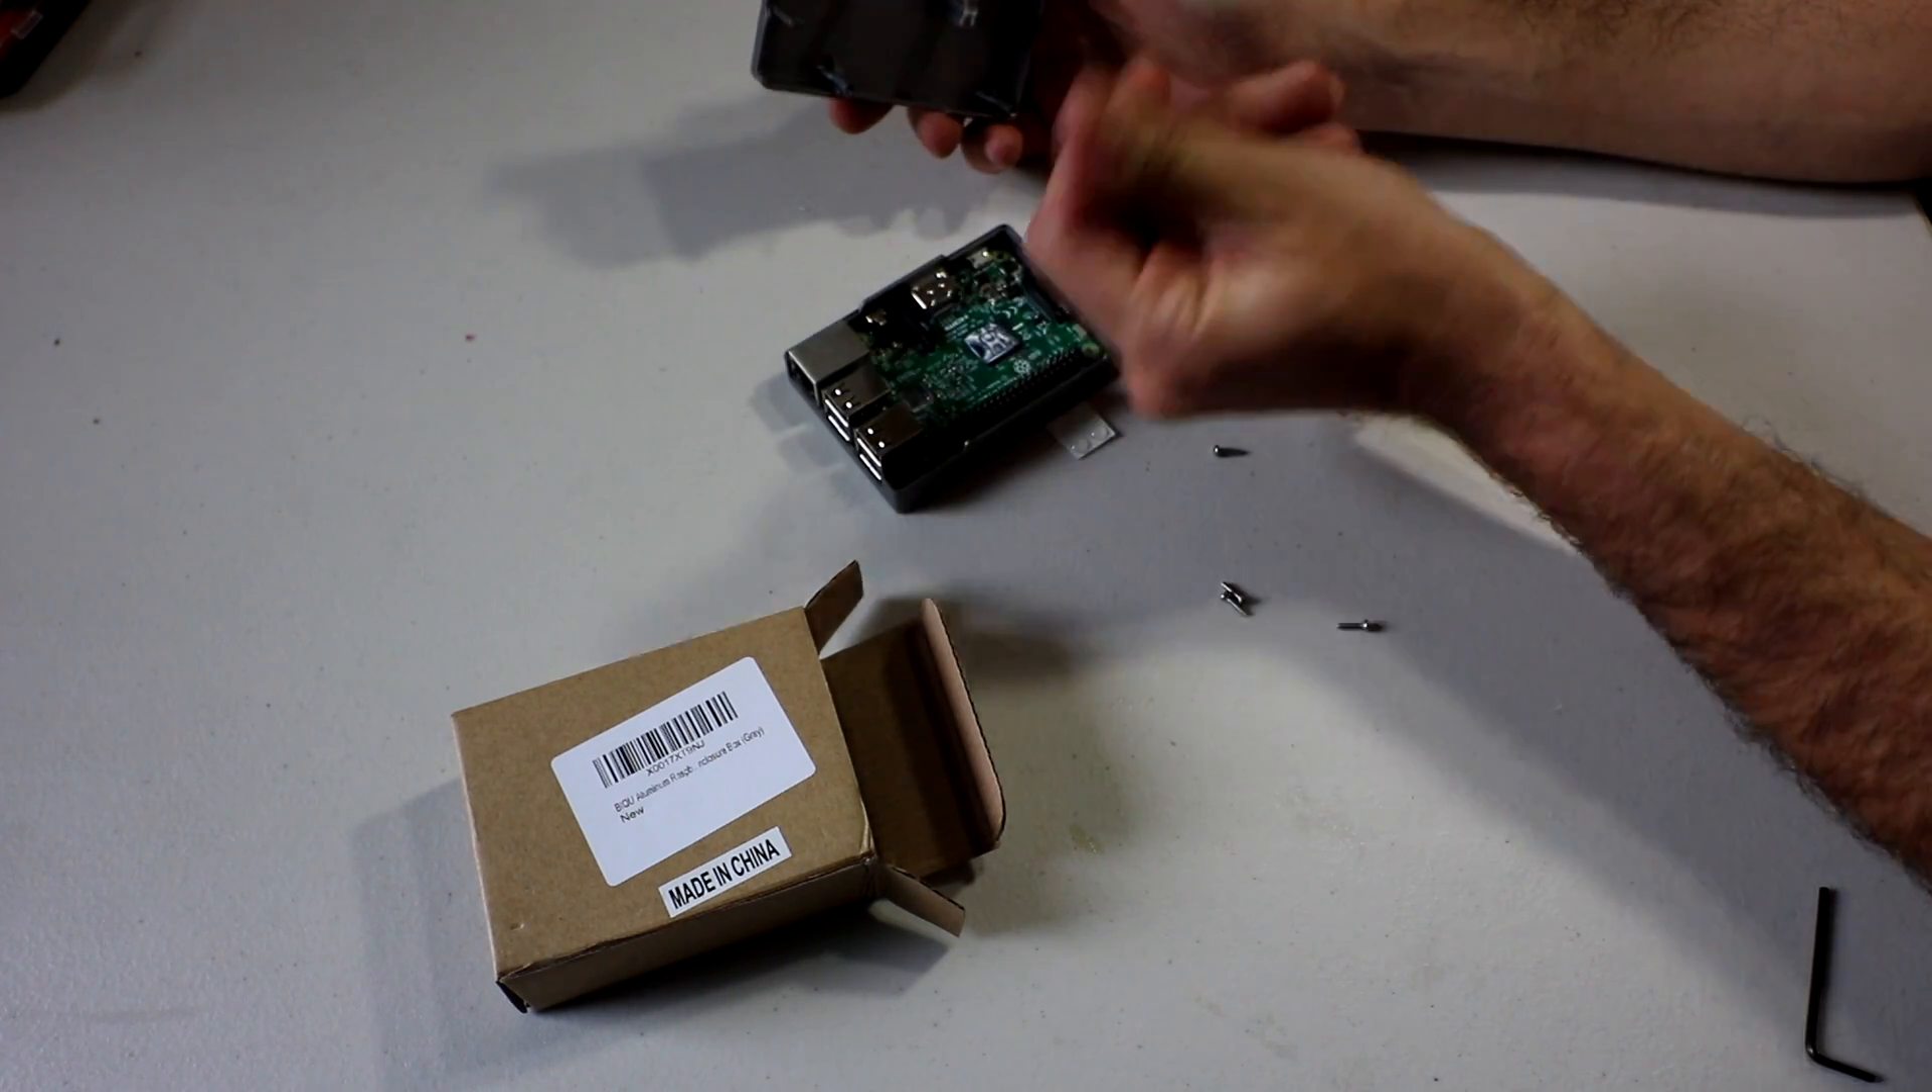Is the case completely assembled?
No.